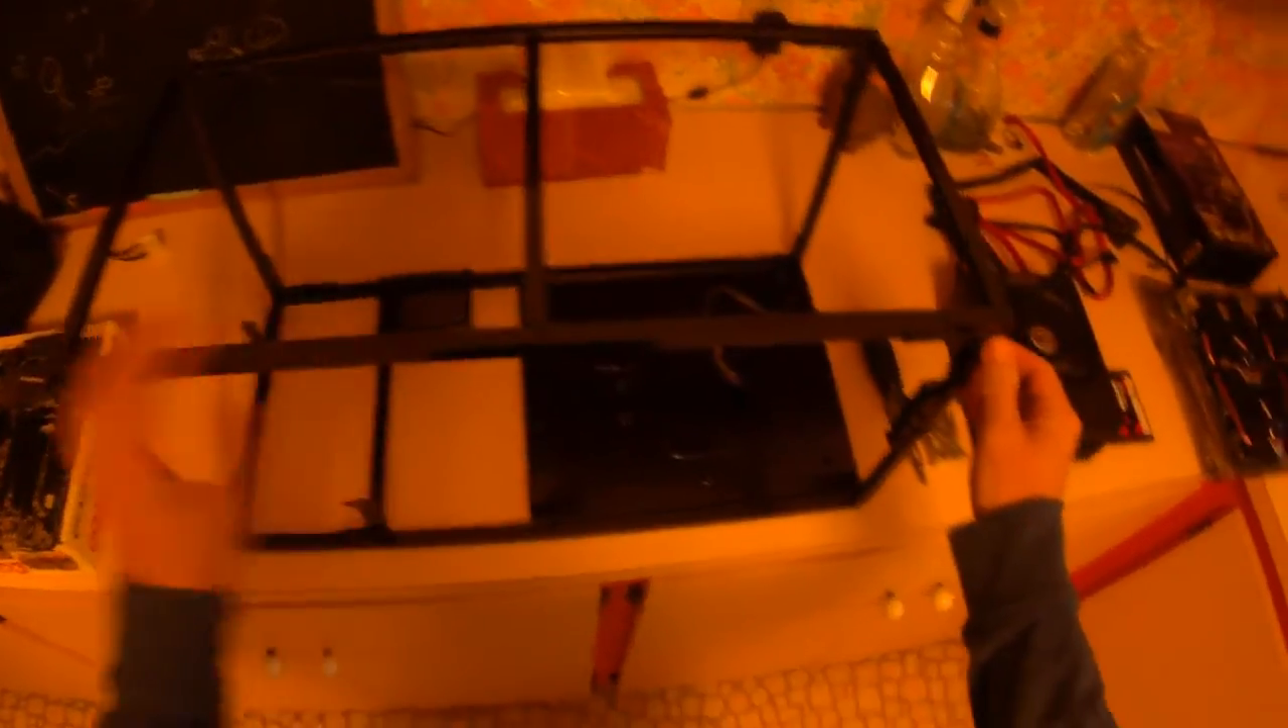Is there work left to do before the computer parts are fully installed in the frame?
Yes.